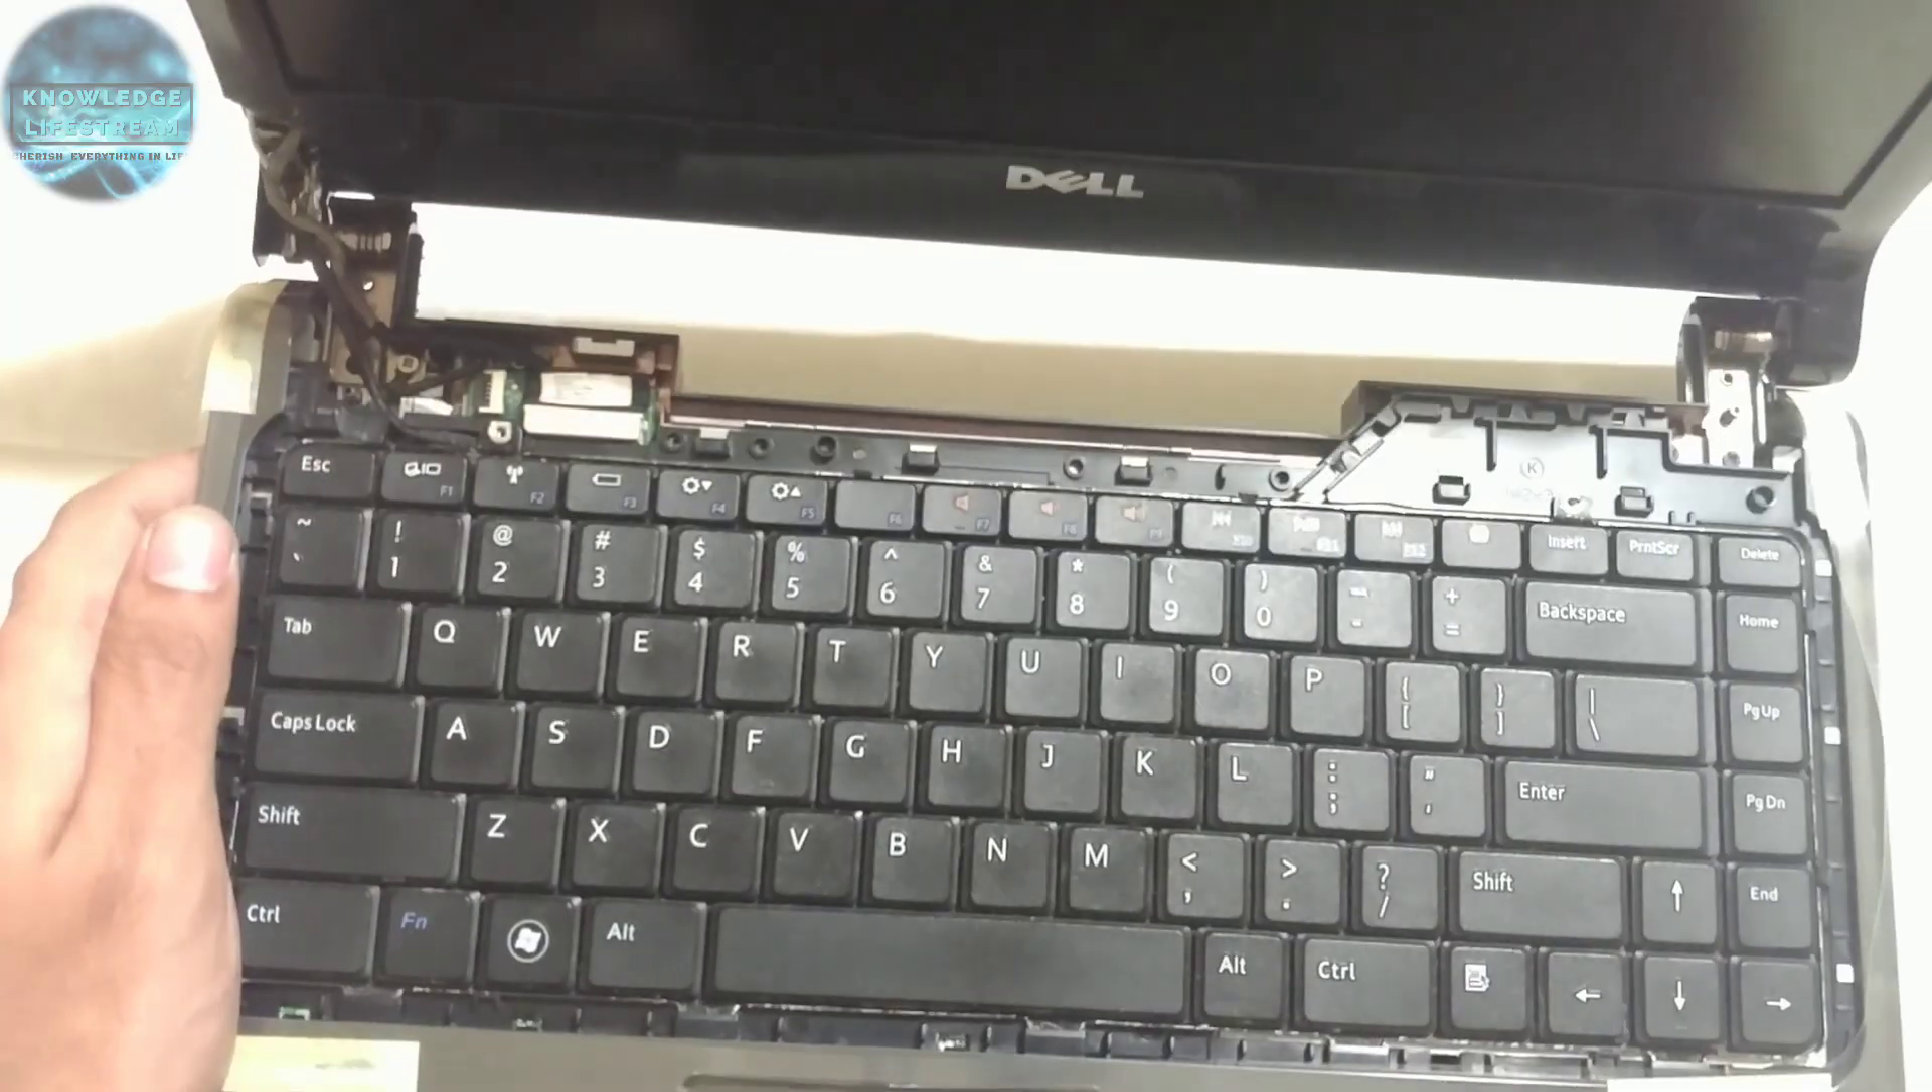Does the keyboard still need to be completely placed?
No.